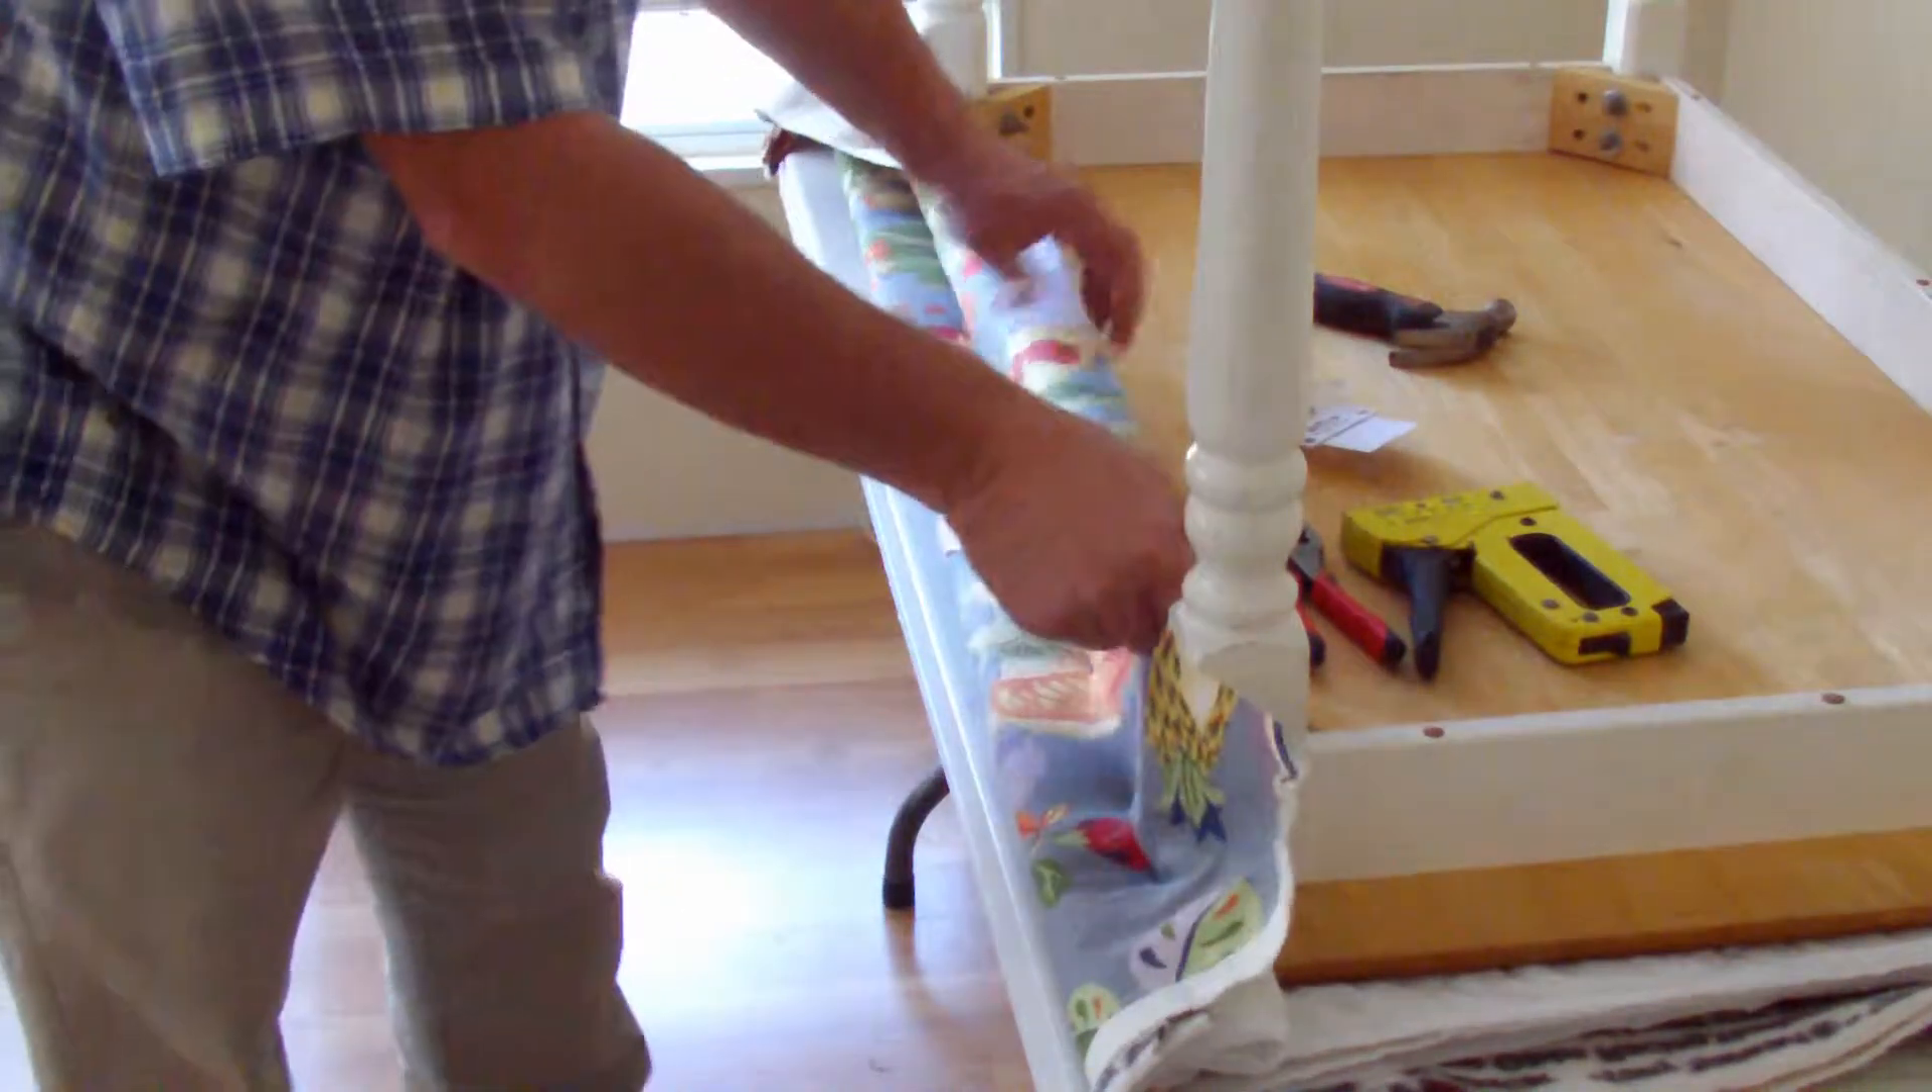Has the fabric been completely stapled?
No.